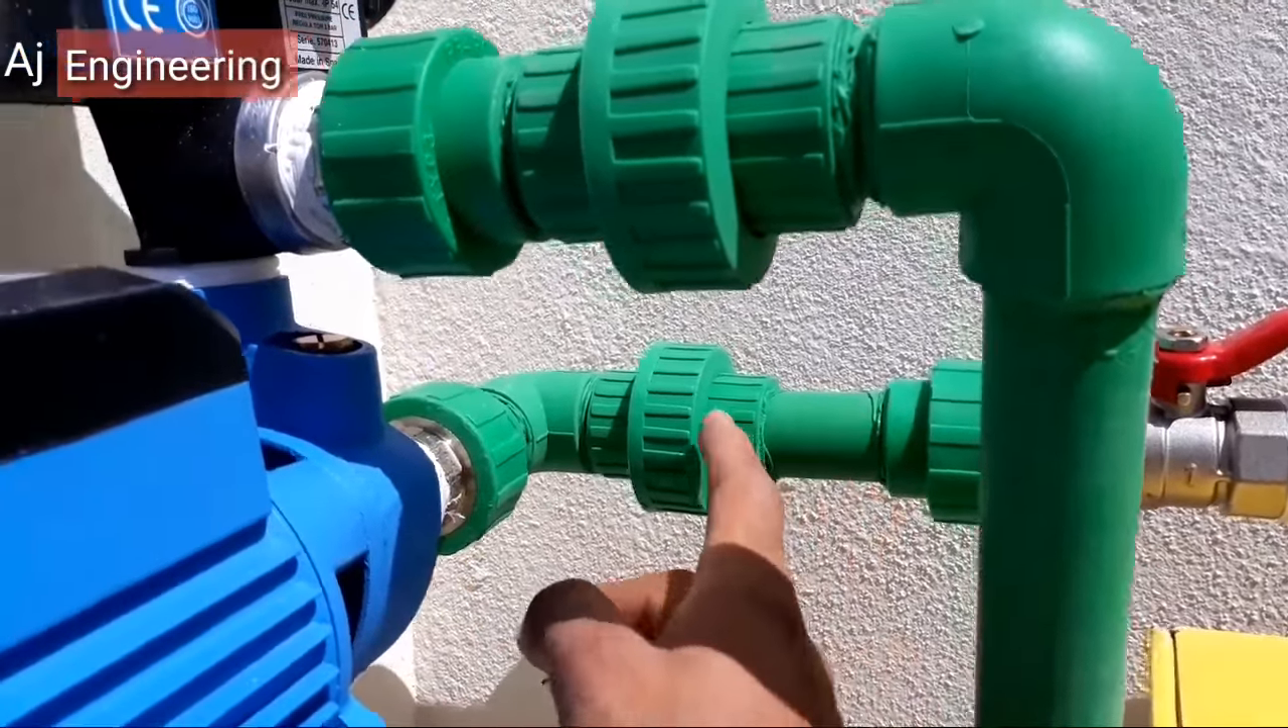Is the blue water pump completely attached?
Yes.